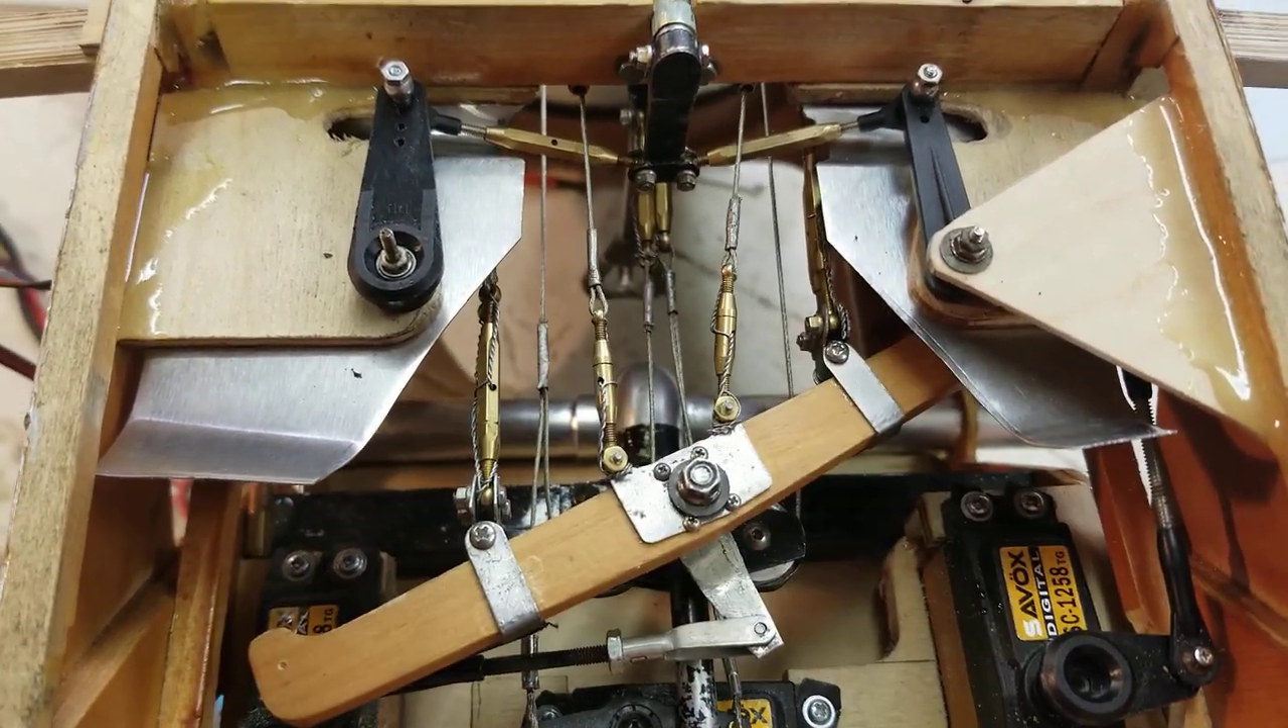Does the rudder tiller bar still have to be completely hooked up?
No.